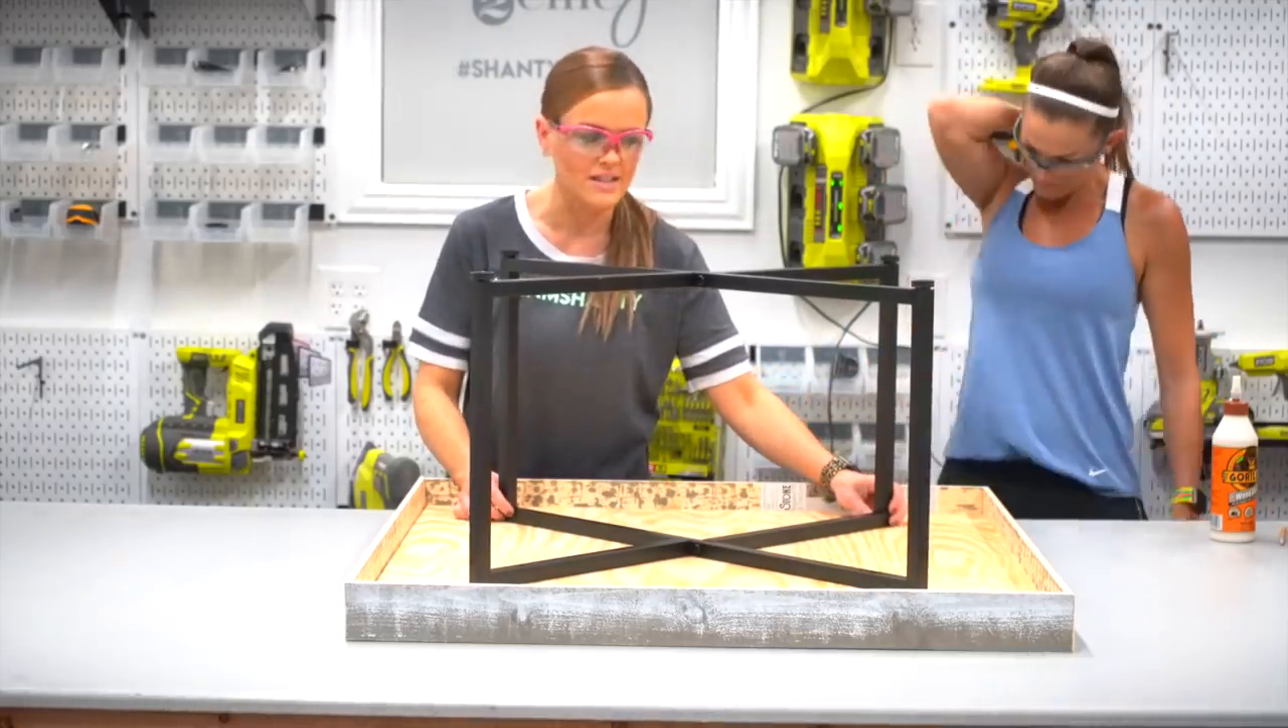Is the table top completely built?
Yes.